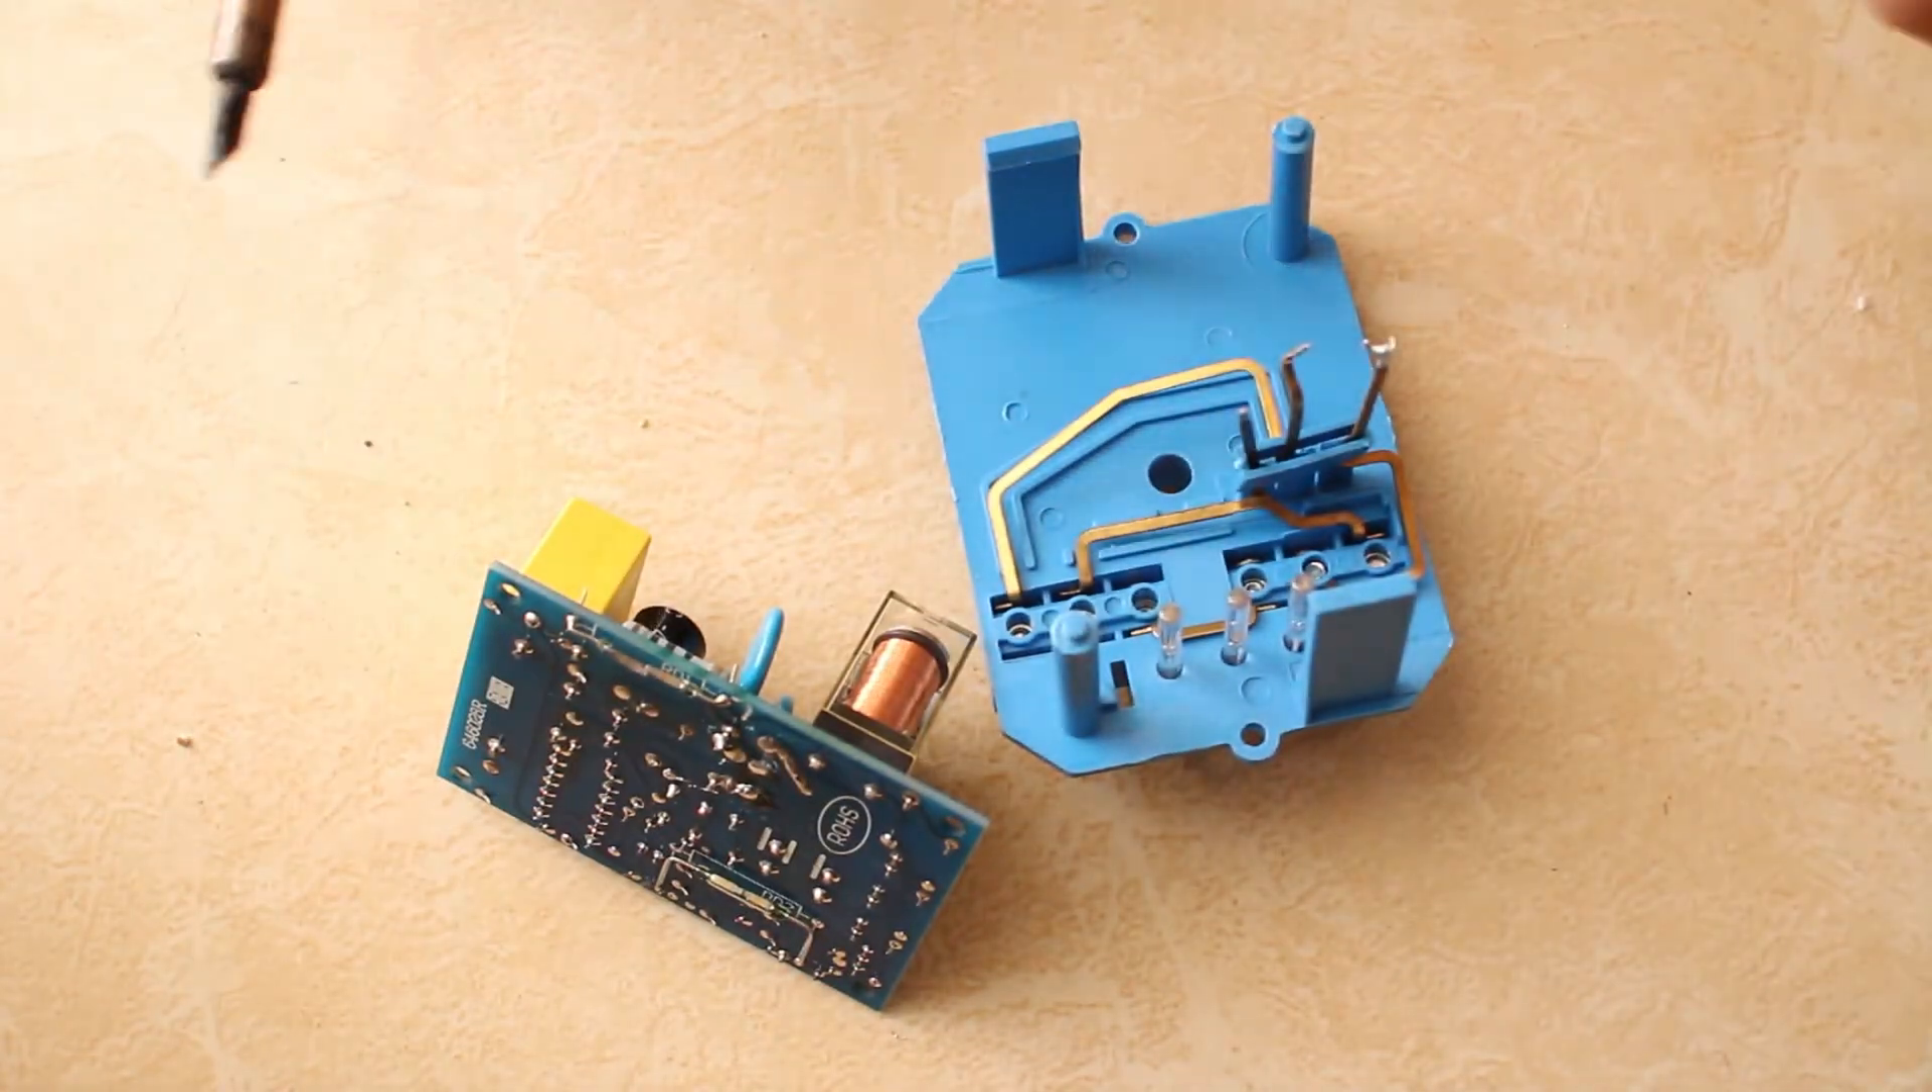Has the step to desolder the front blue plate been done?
Yes.